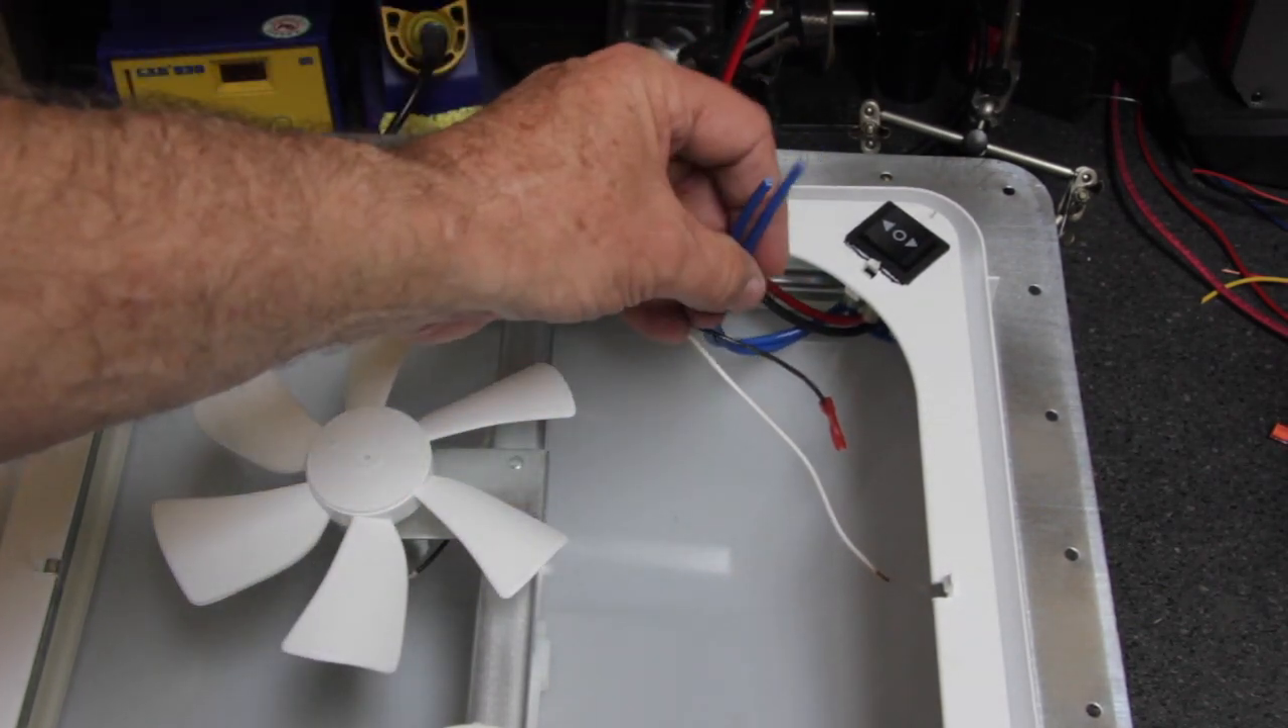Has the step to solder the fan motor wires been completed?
No.